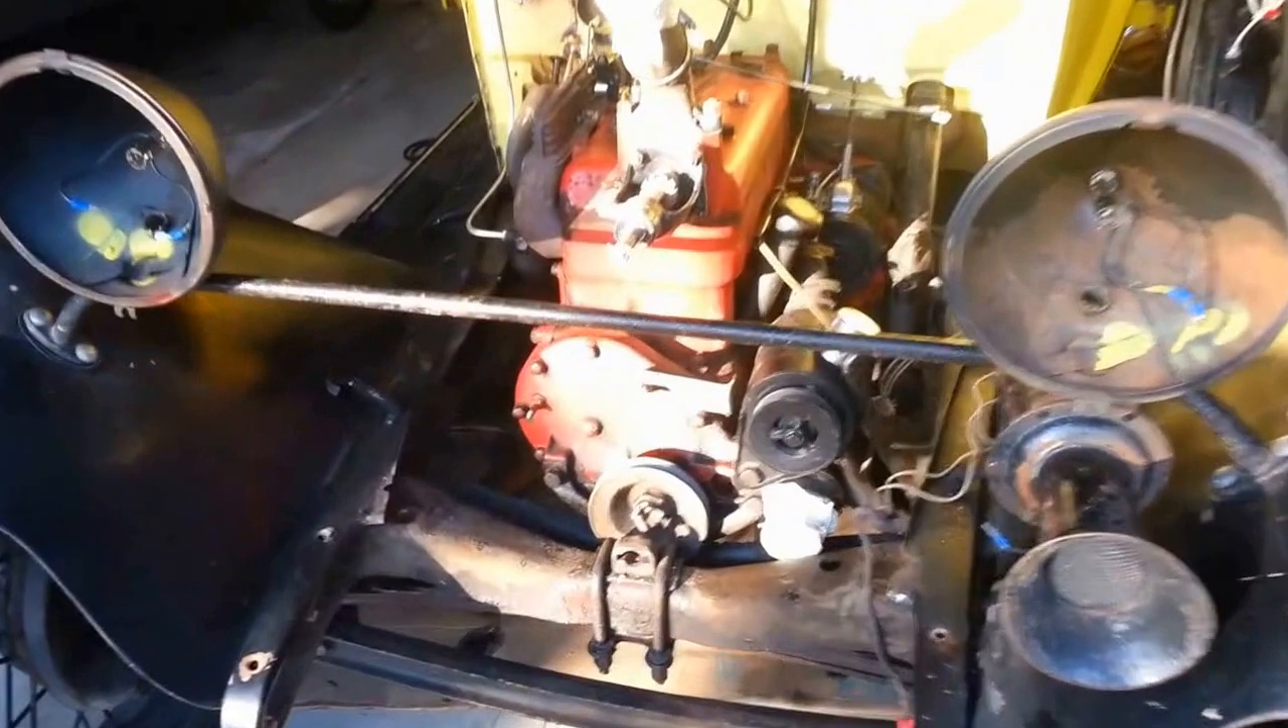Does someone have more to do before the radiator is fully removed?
No.